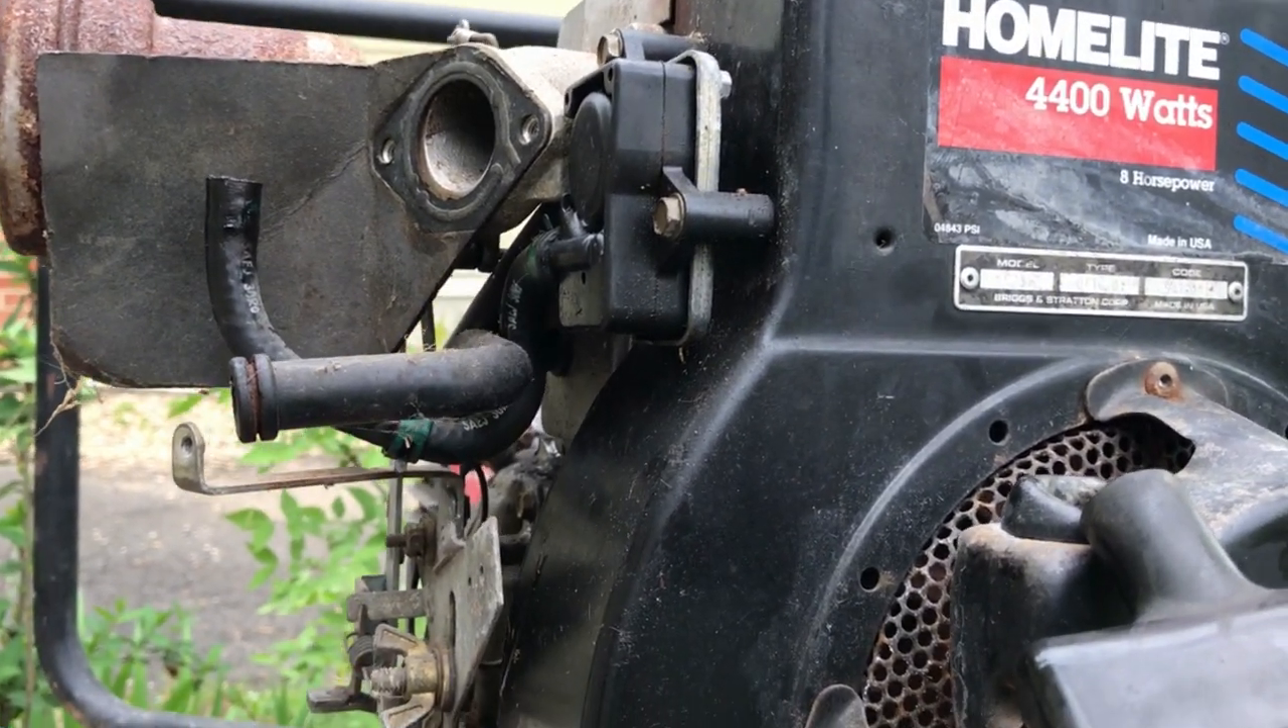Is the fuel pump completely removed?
No.